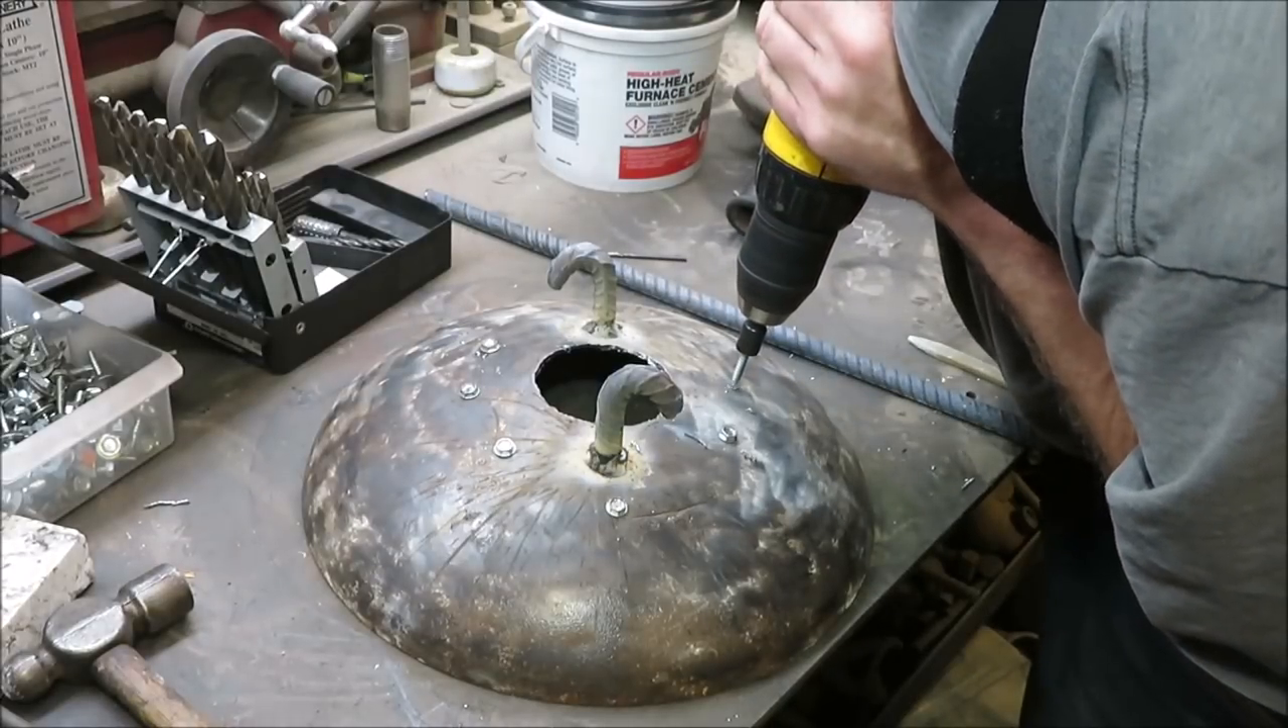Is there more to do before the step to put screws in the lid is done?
Yes.